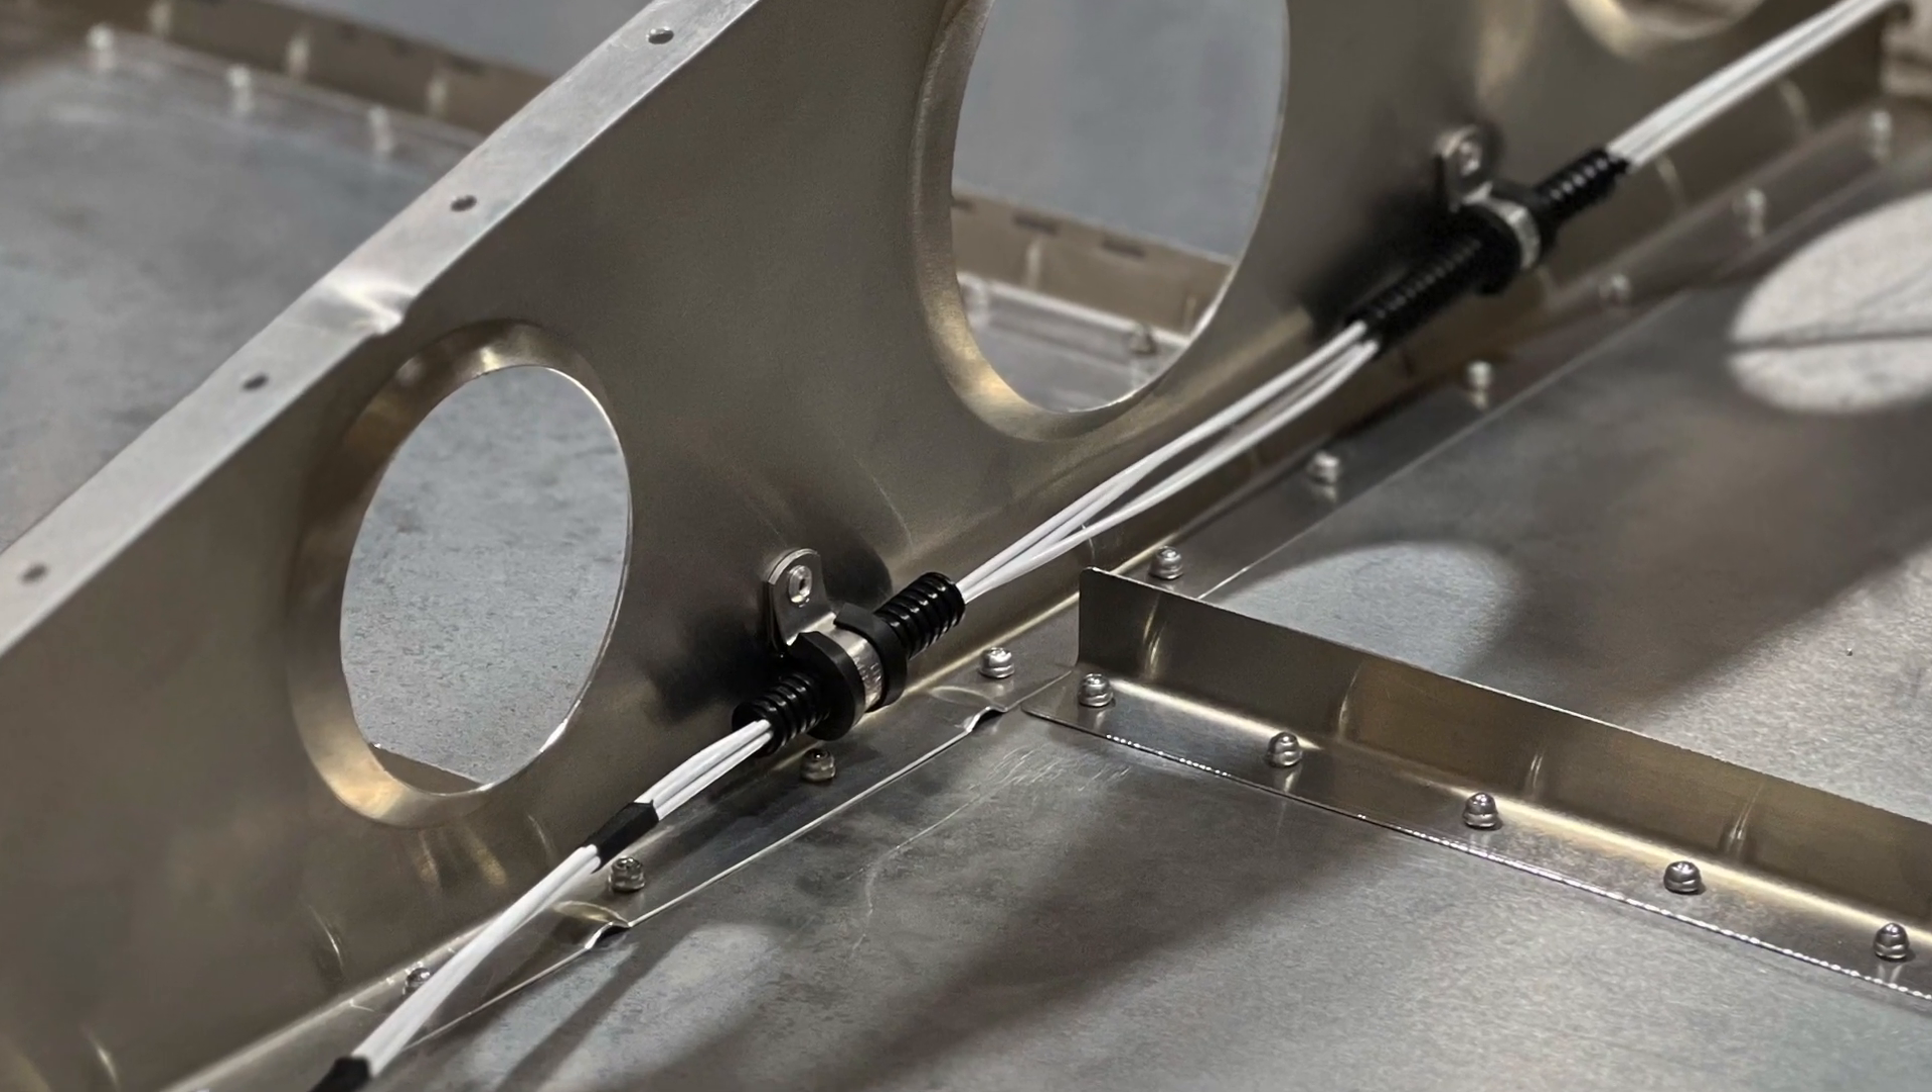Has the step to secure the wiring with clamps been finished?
Yes.